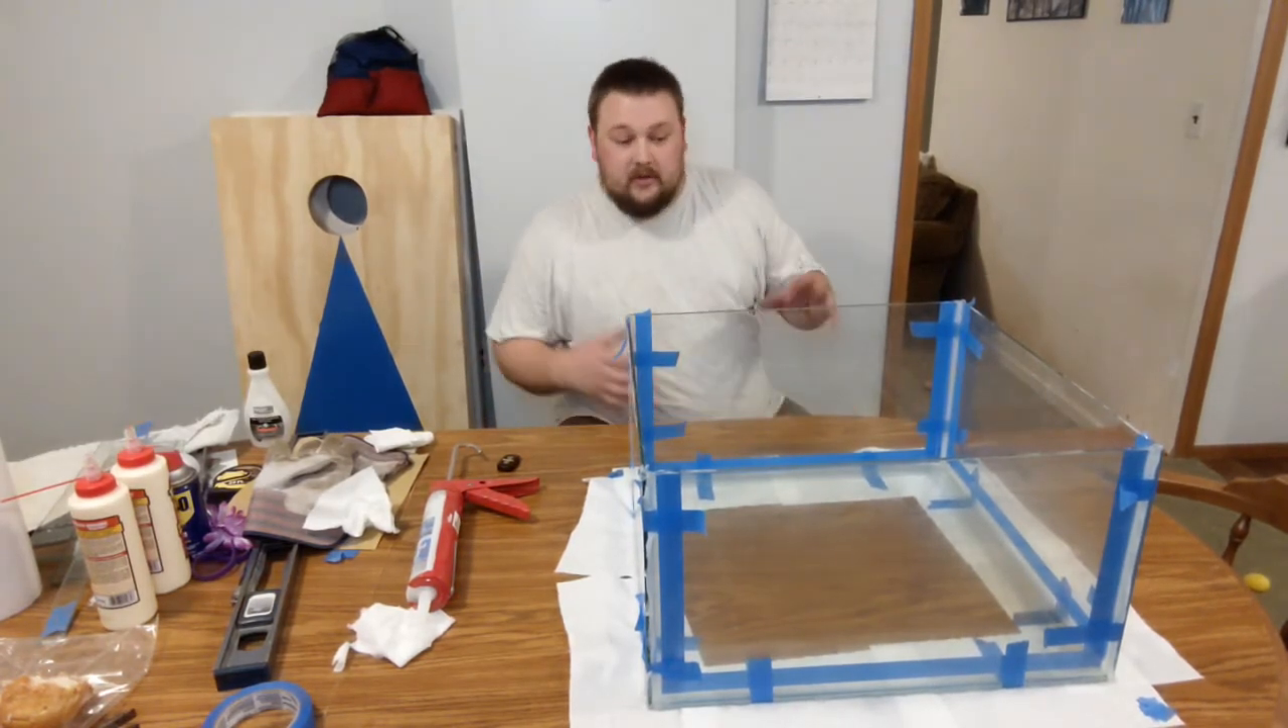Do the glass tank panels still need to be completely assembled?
No.